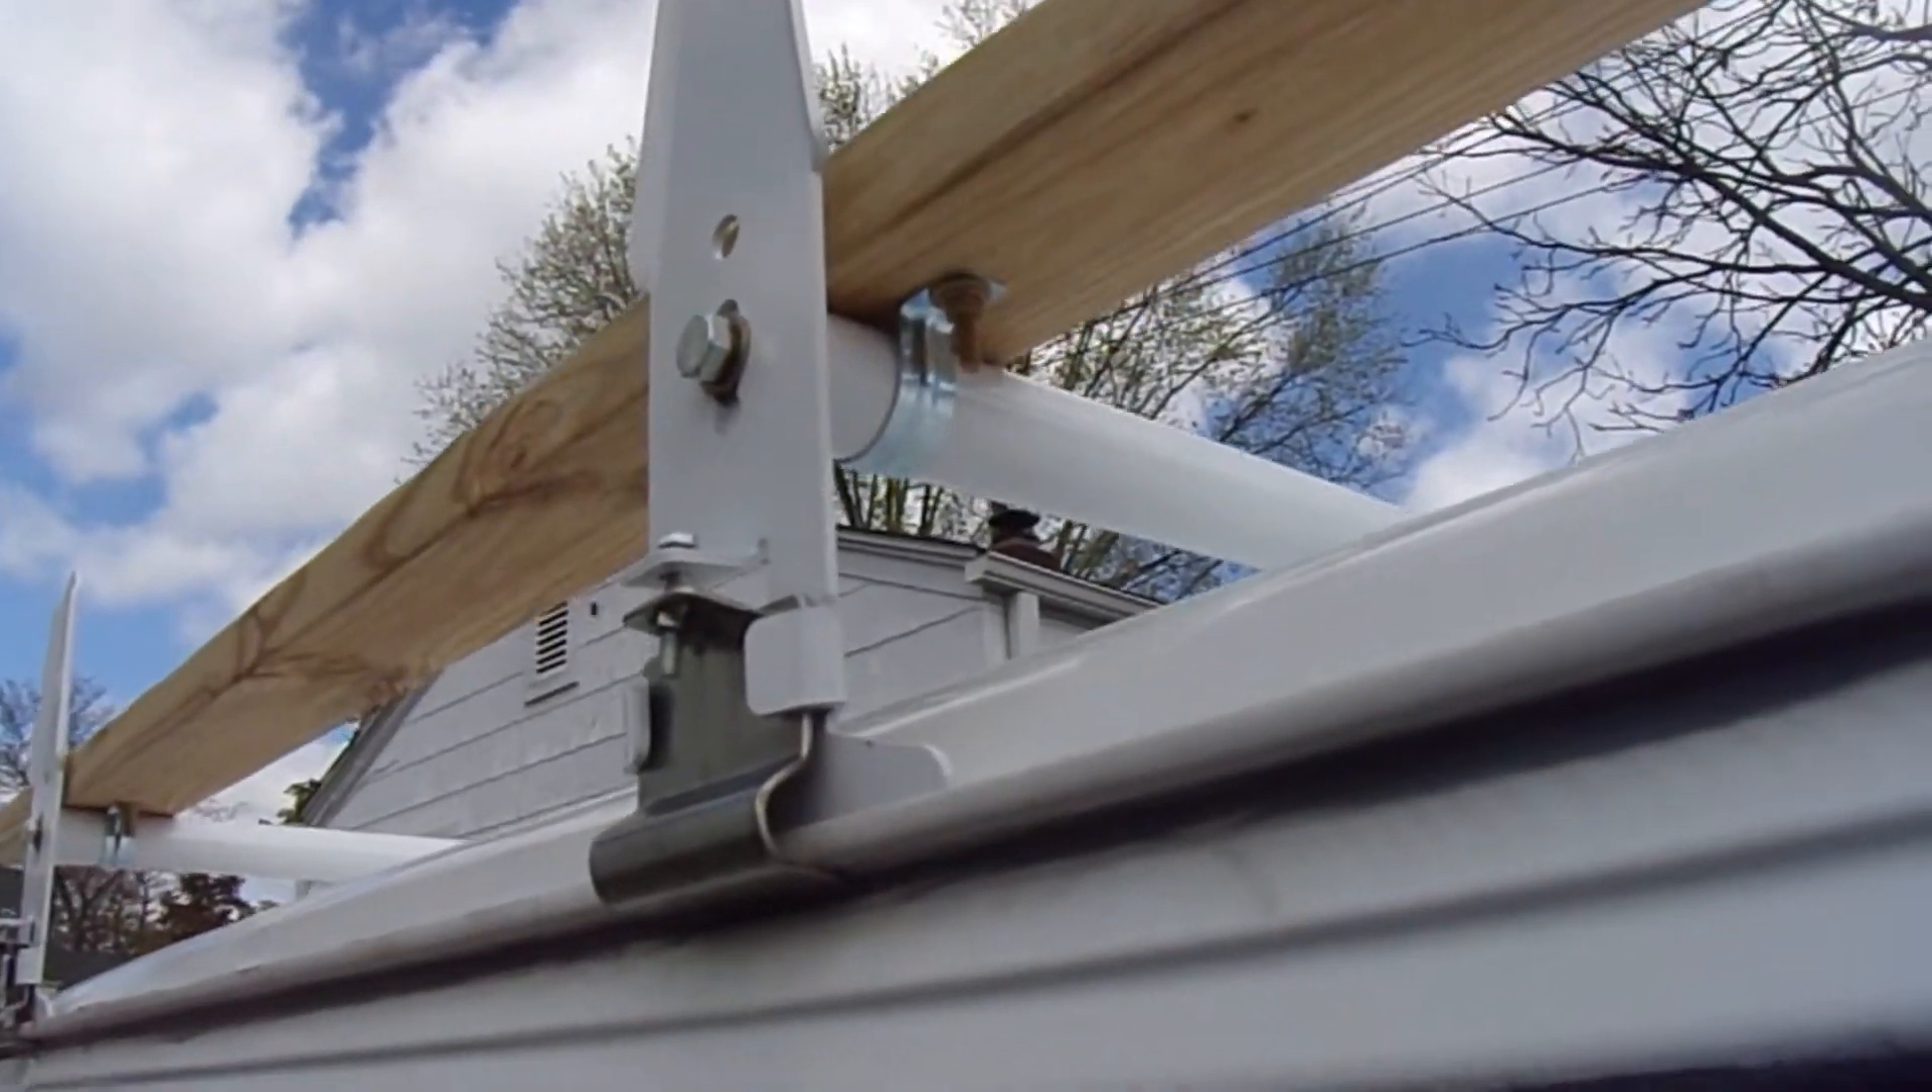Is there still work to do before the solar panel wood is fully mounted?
No.